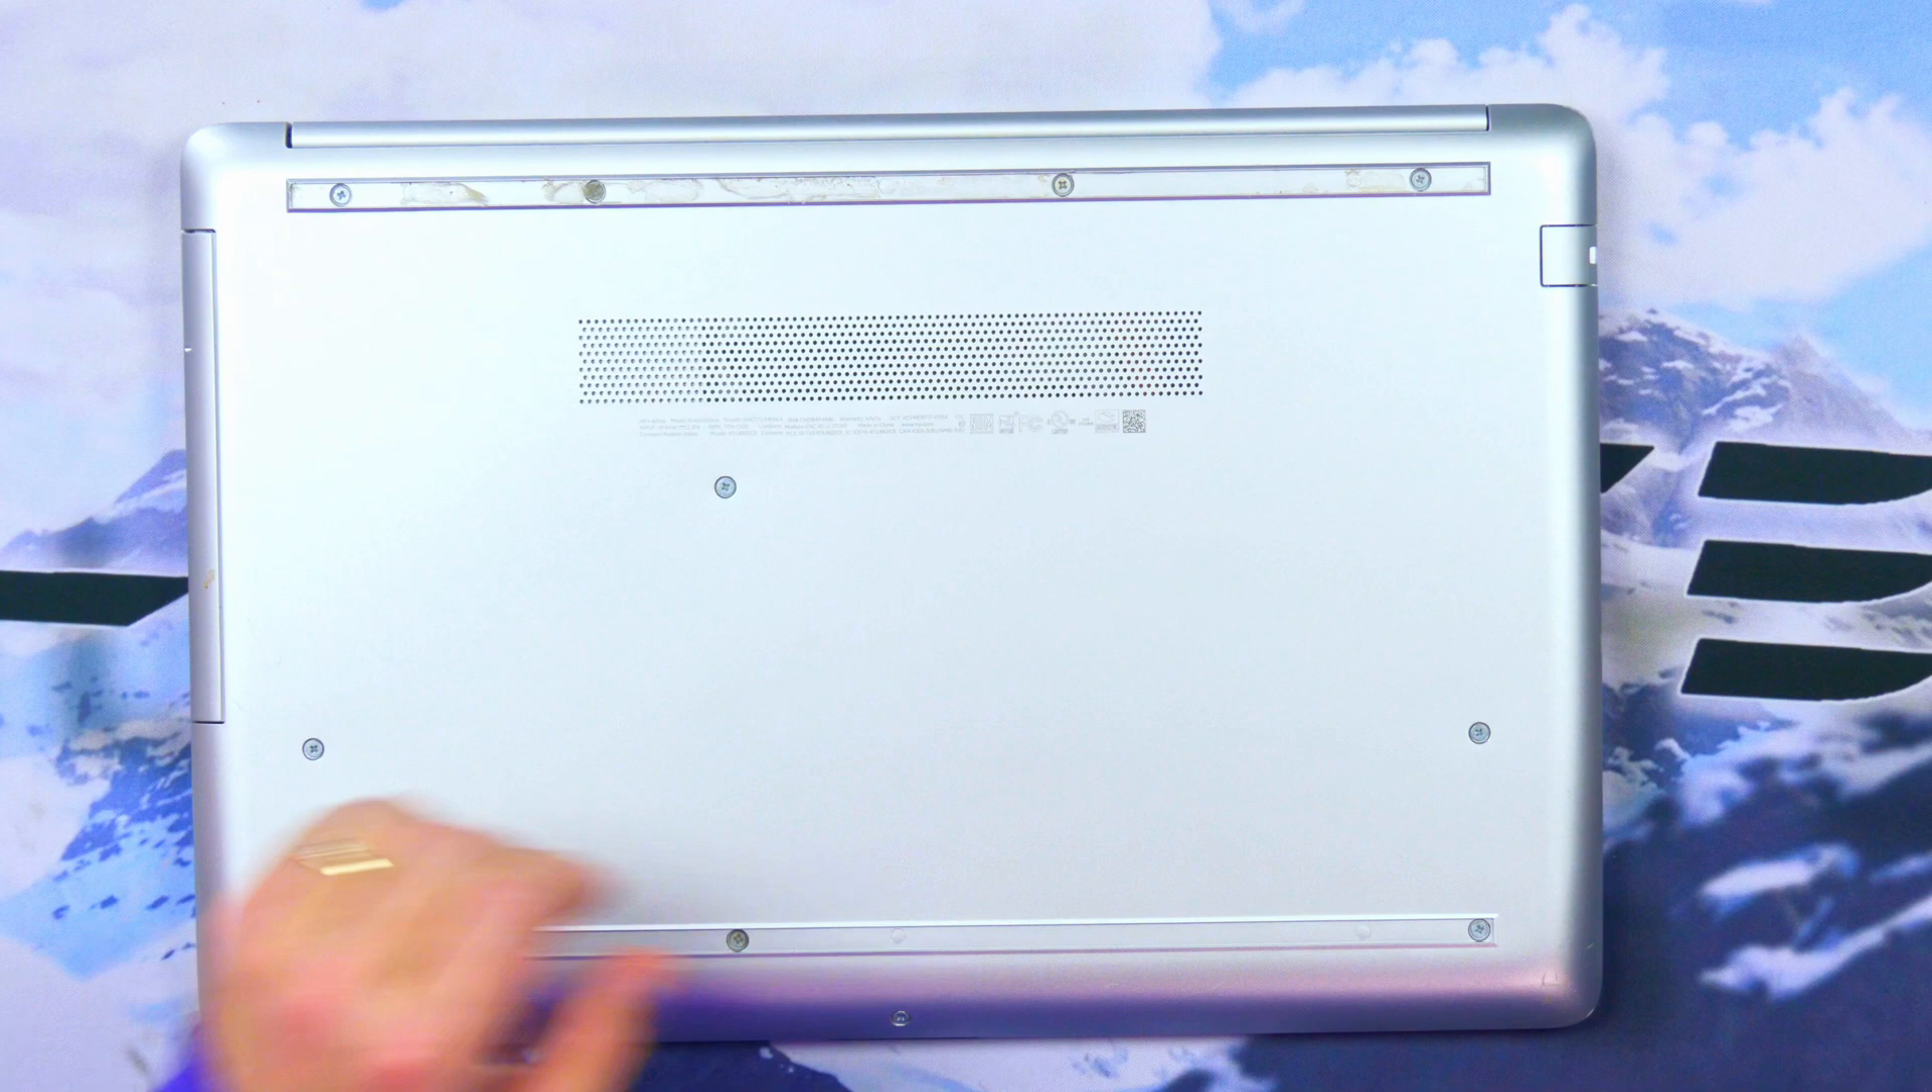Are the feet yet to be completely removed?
No.